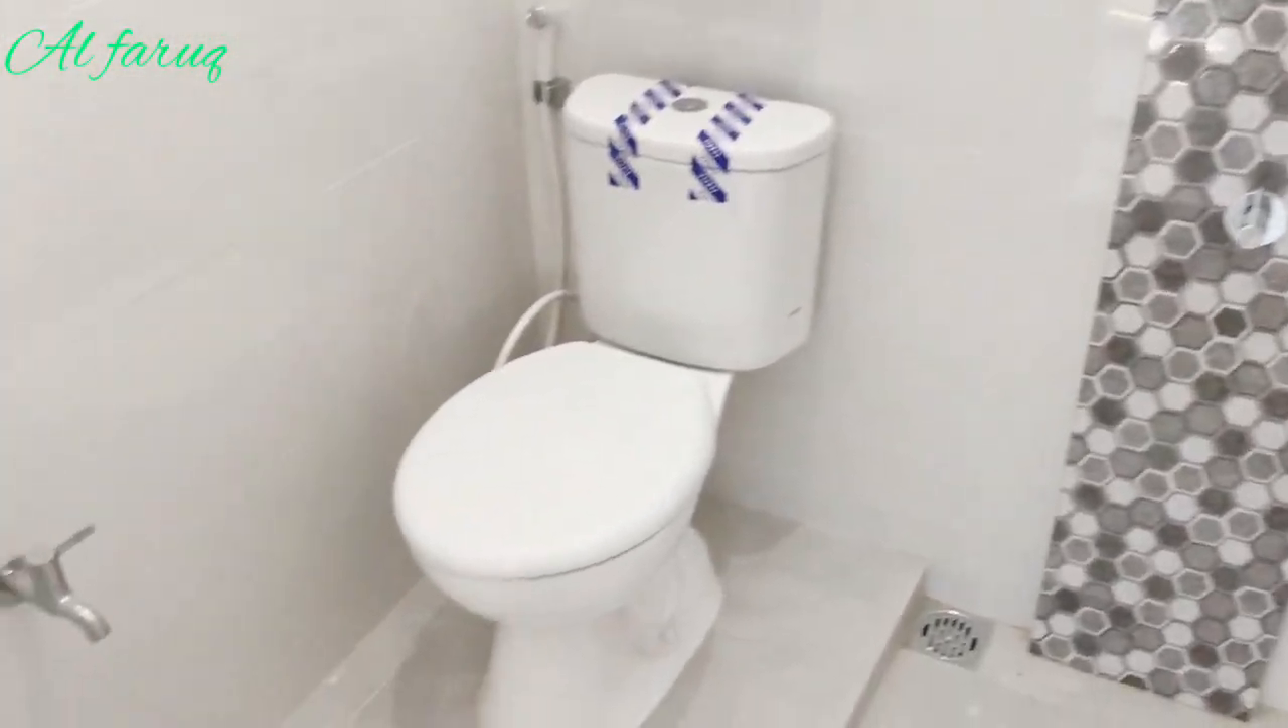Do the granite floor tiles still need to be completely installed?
No.